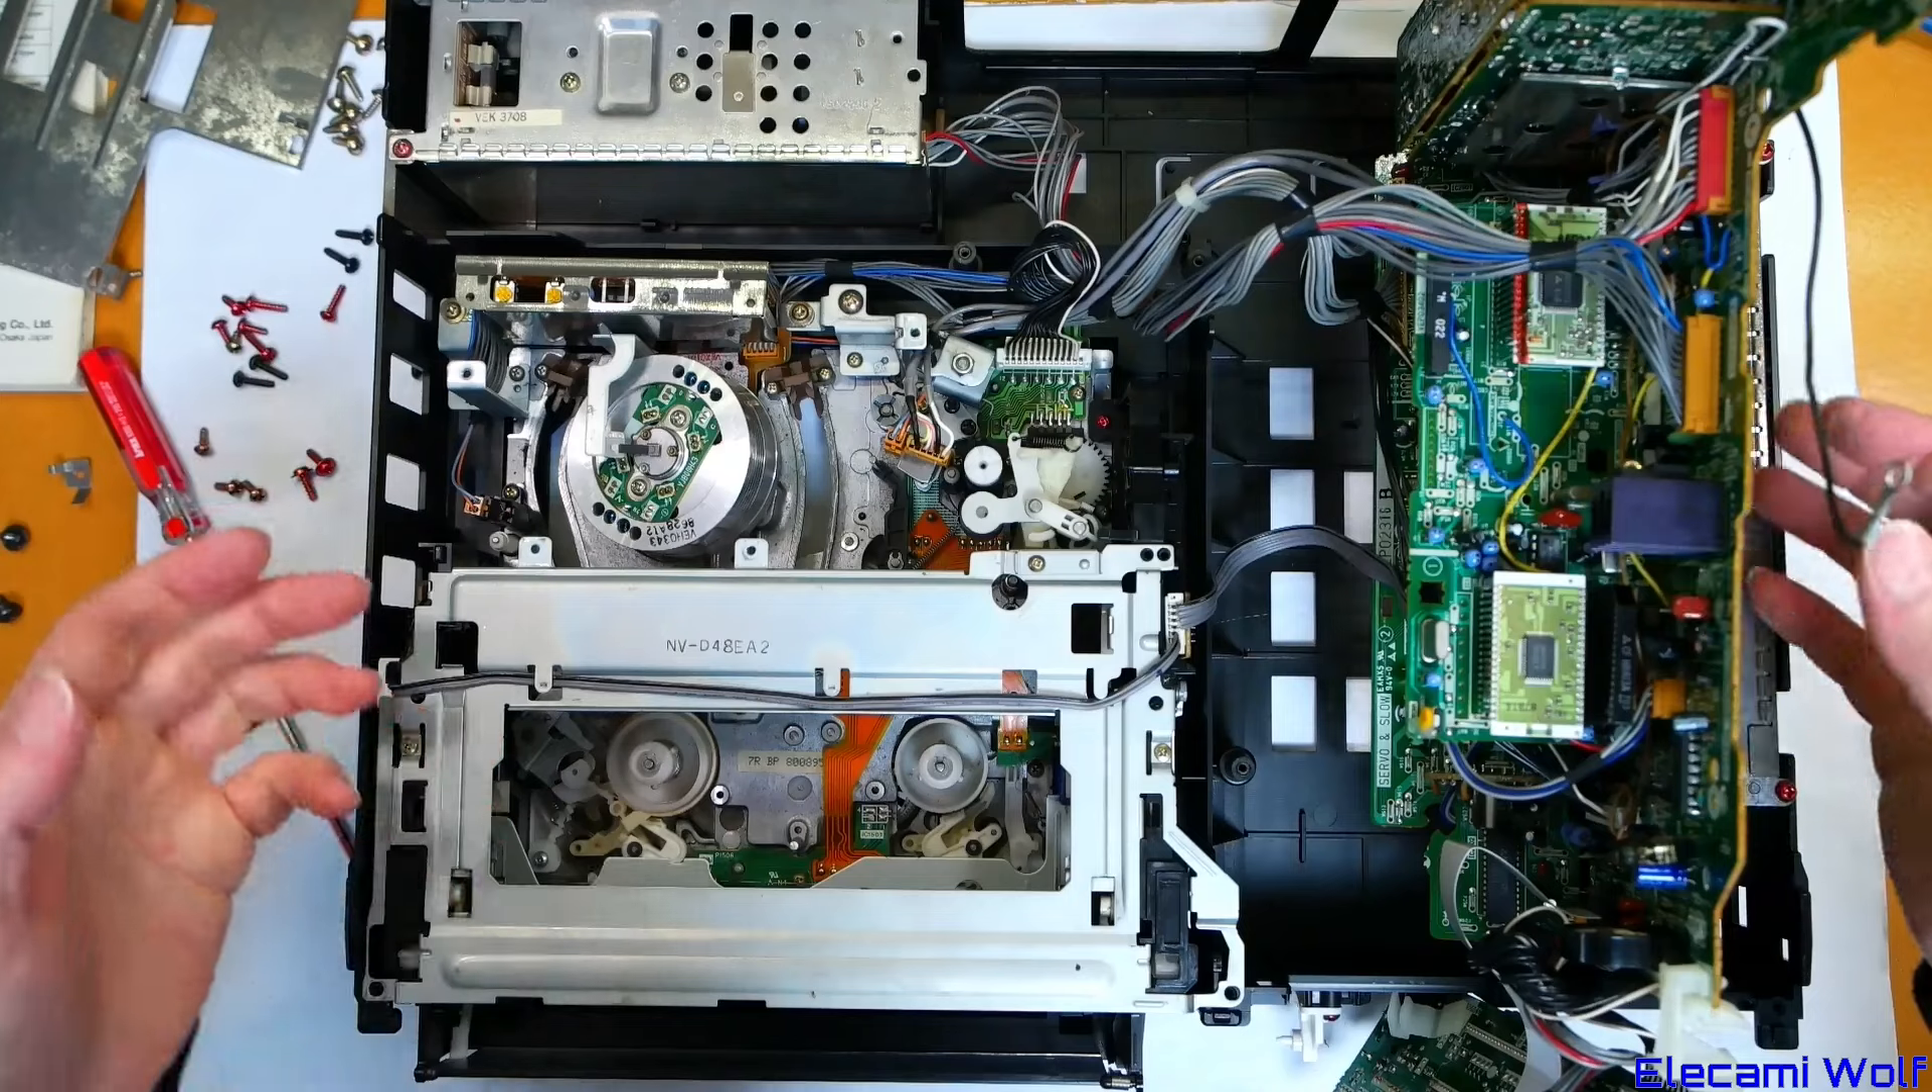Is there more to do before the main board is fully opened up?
No.